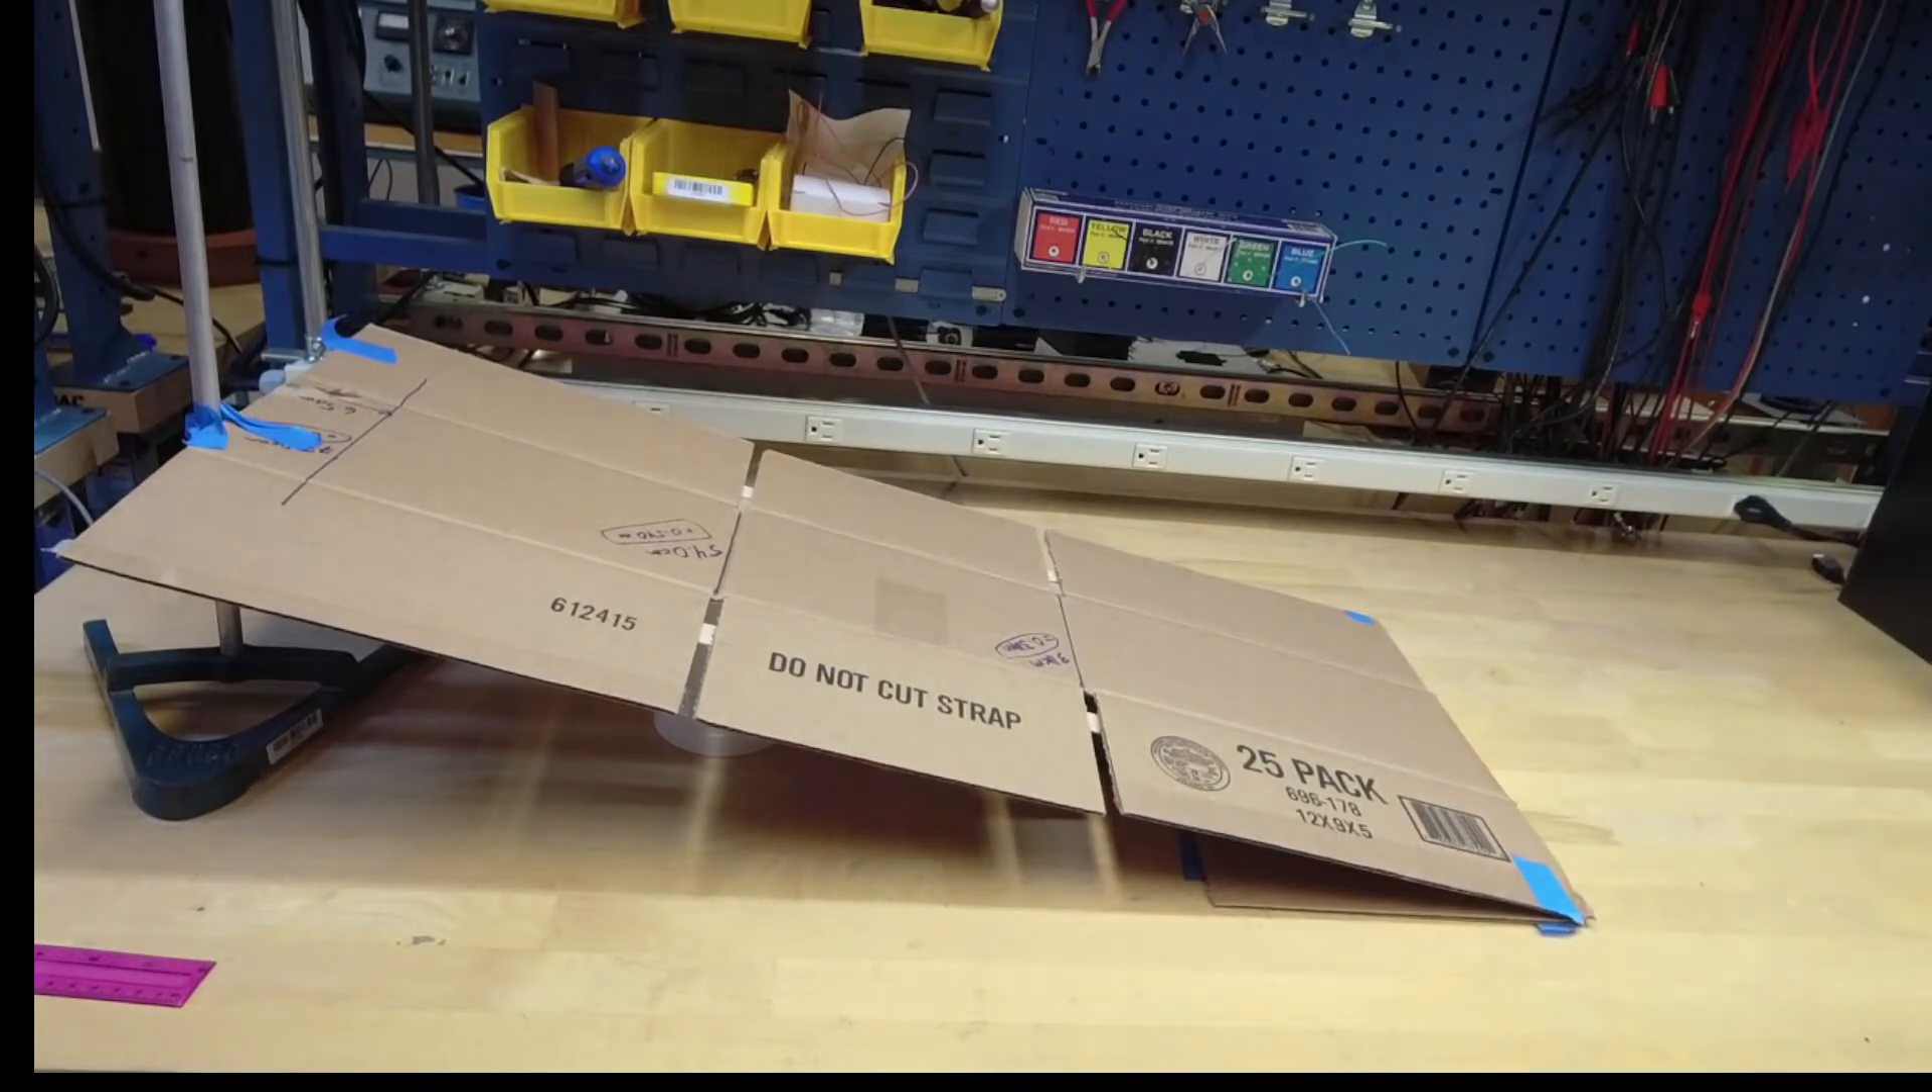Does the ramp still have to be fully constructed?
No.